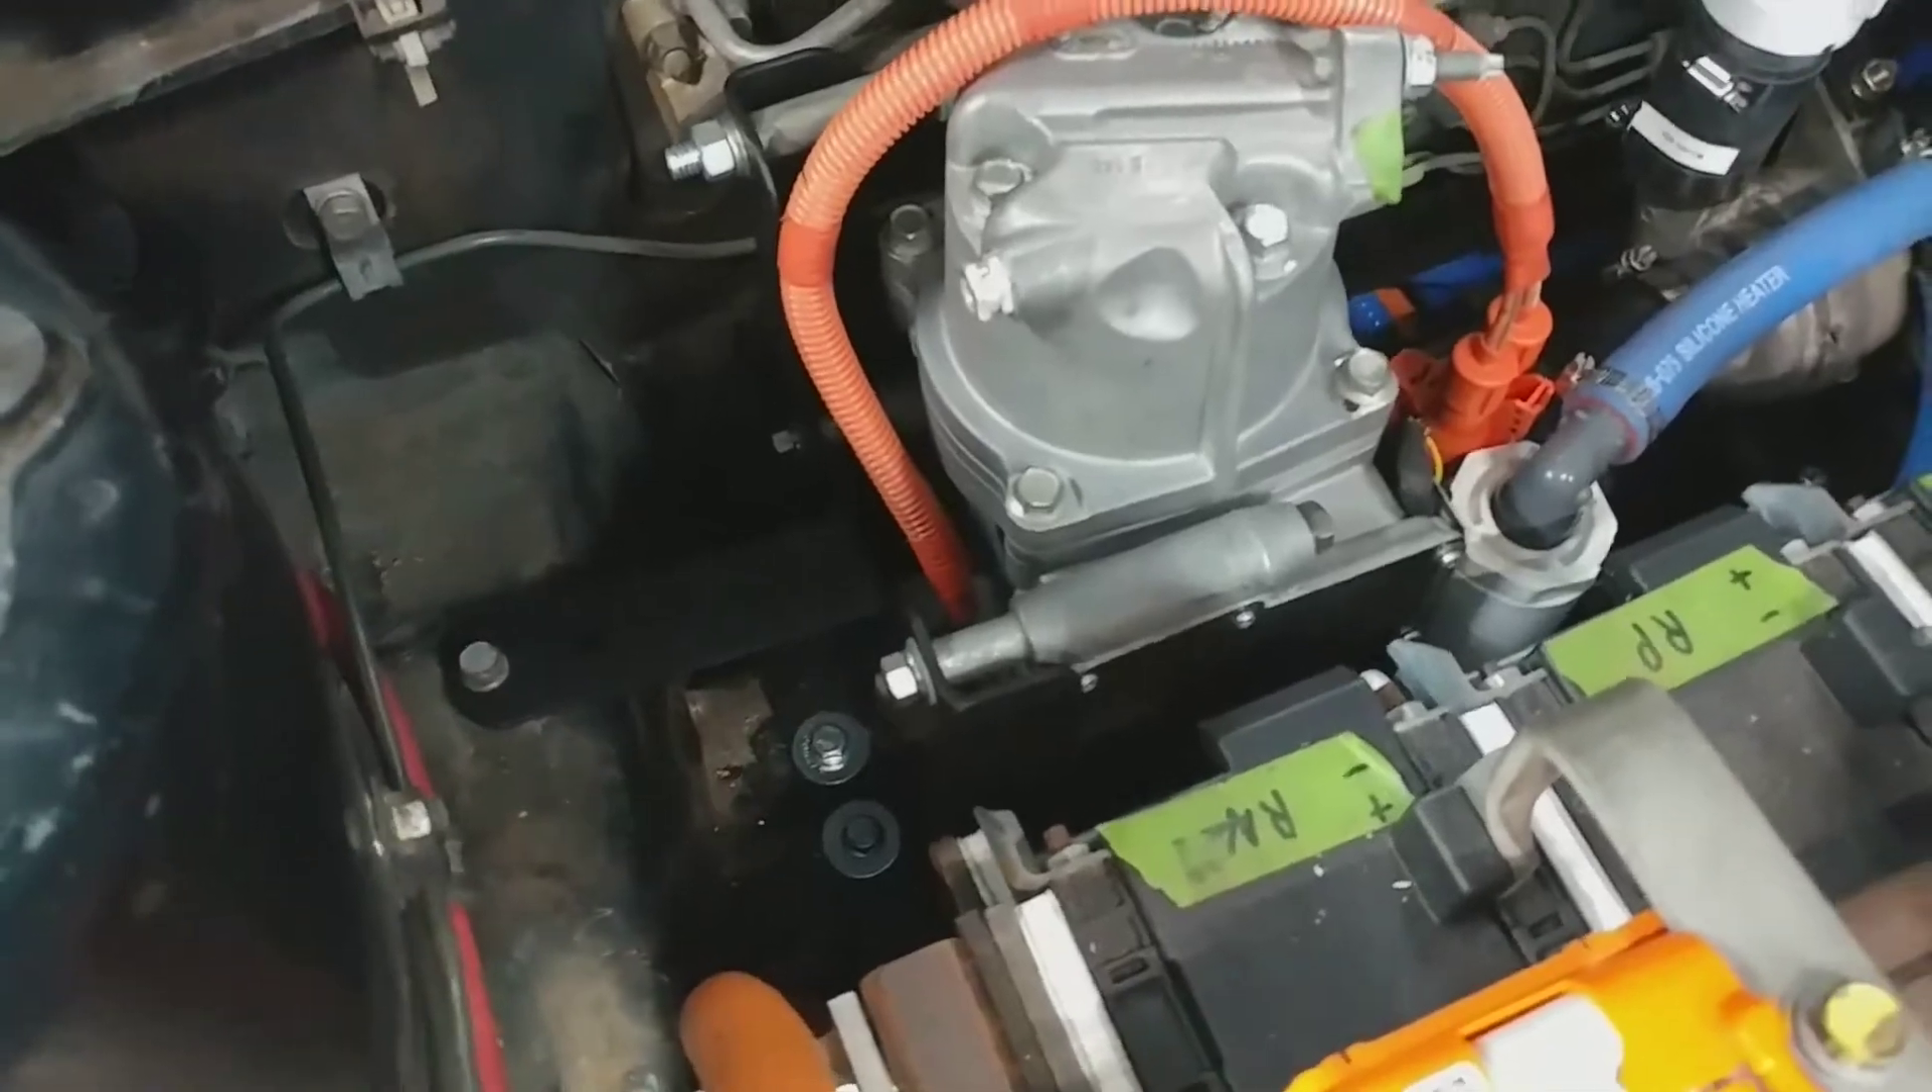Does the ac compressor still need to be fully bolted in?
No.